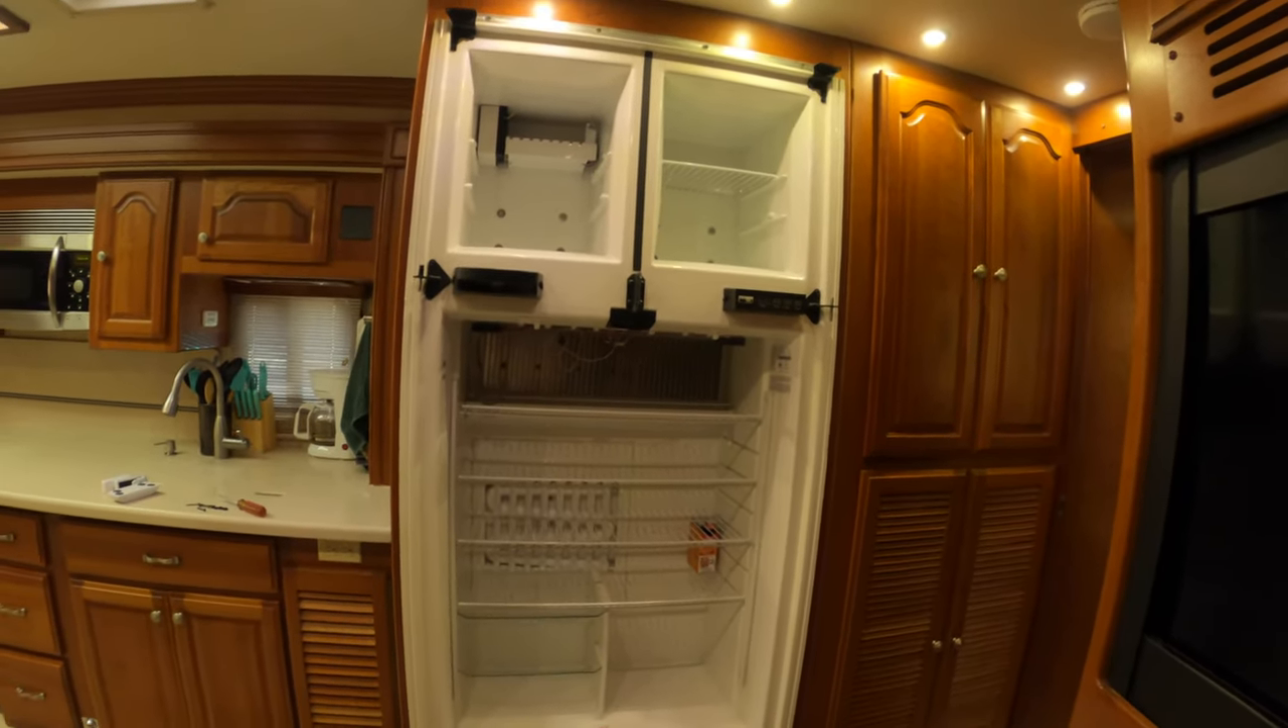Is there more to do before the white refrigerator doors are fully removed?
No.